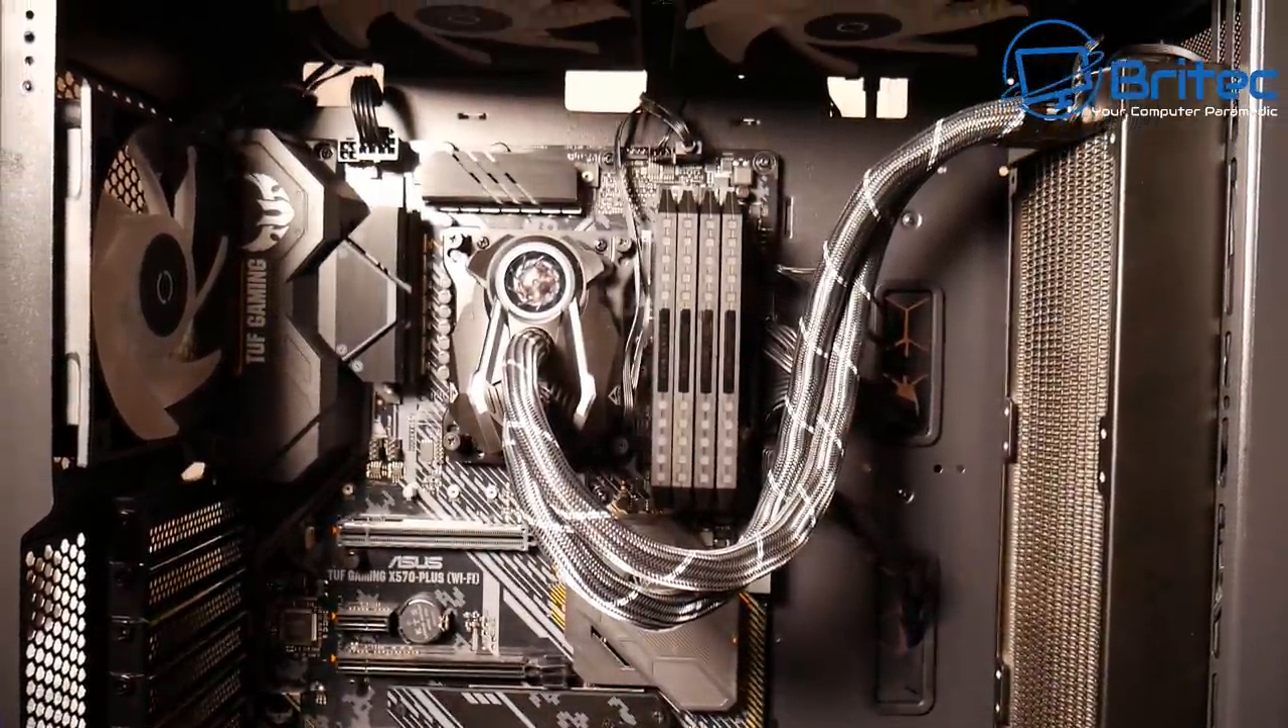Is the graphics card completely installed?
No.